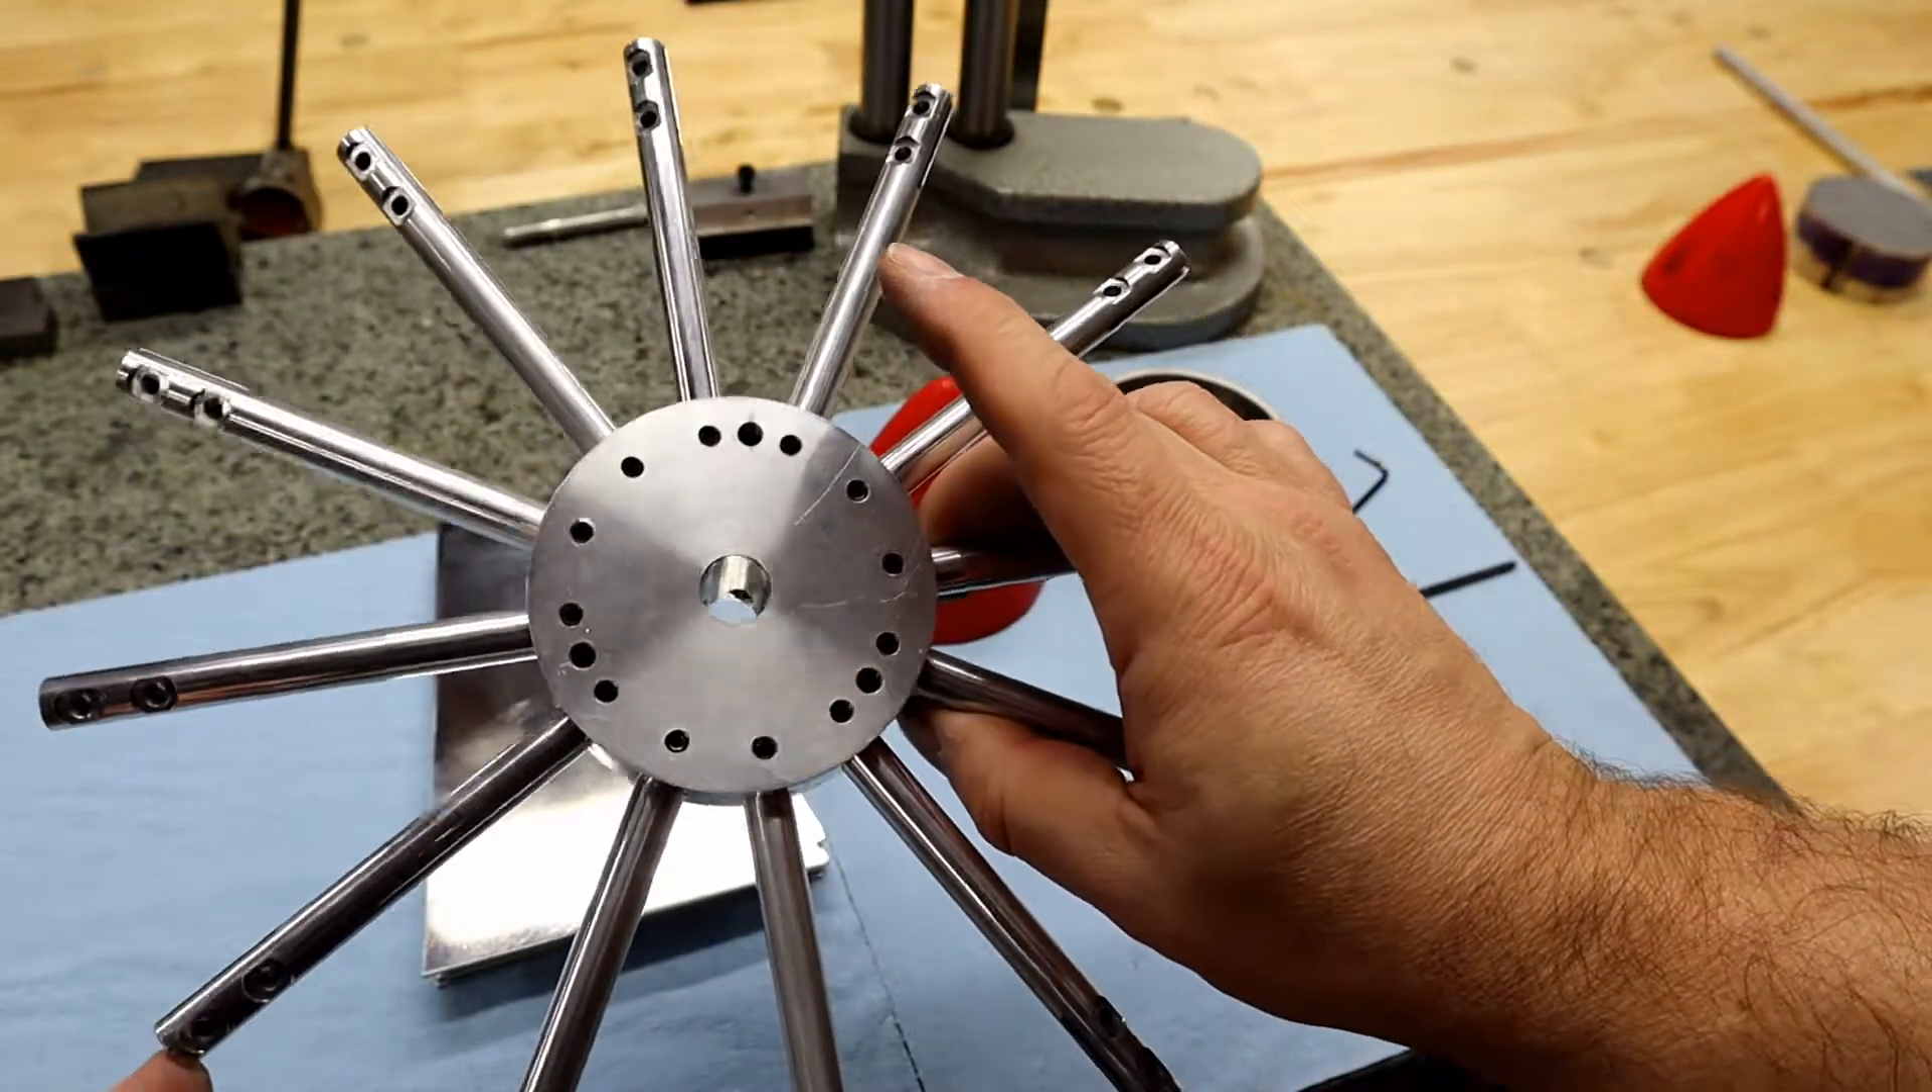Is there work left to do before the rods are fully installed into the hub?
No.